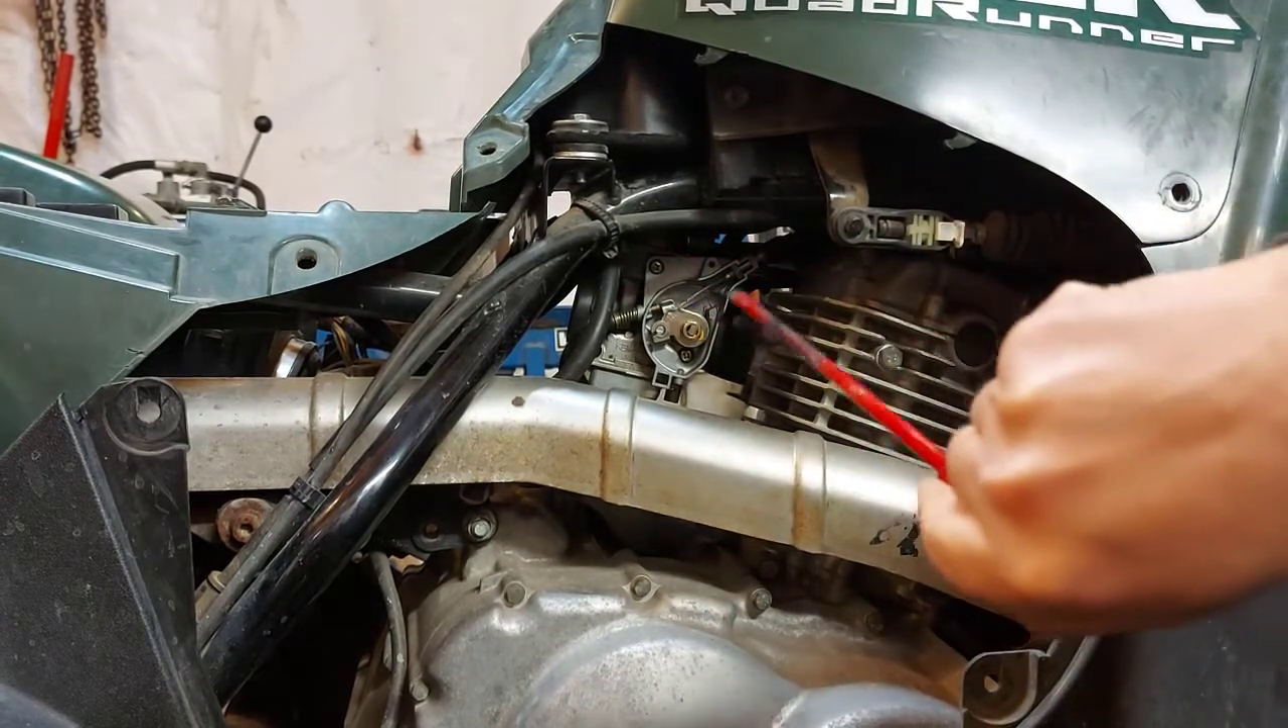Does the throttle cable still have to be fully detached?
Yes.